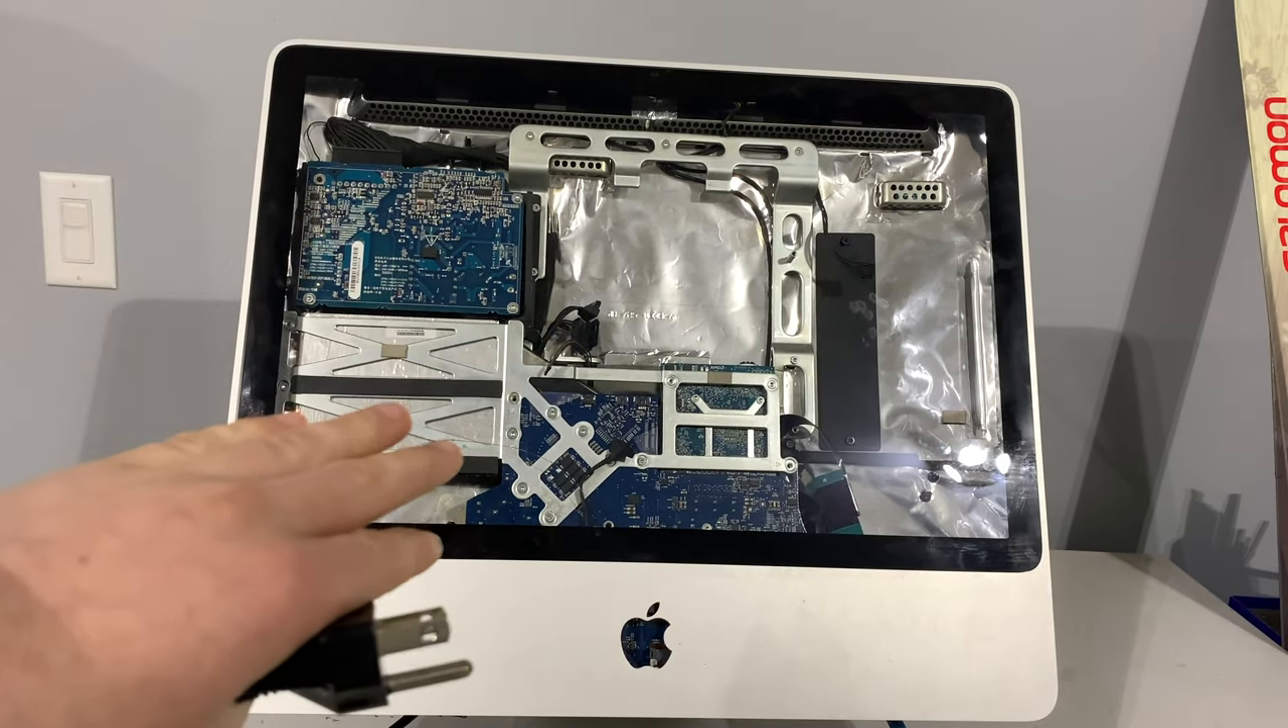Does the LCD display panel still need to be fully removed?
No.